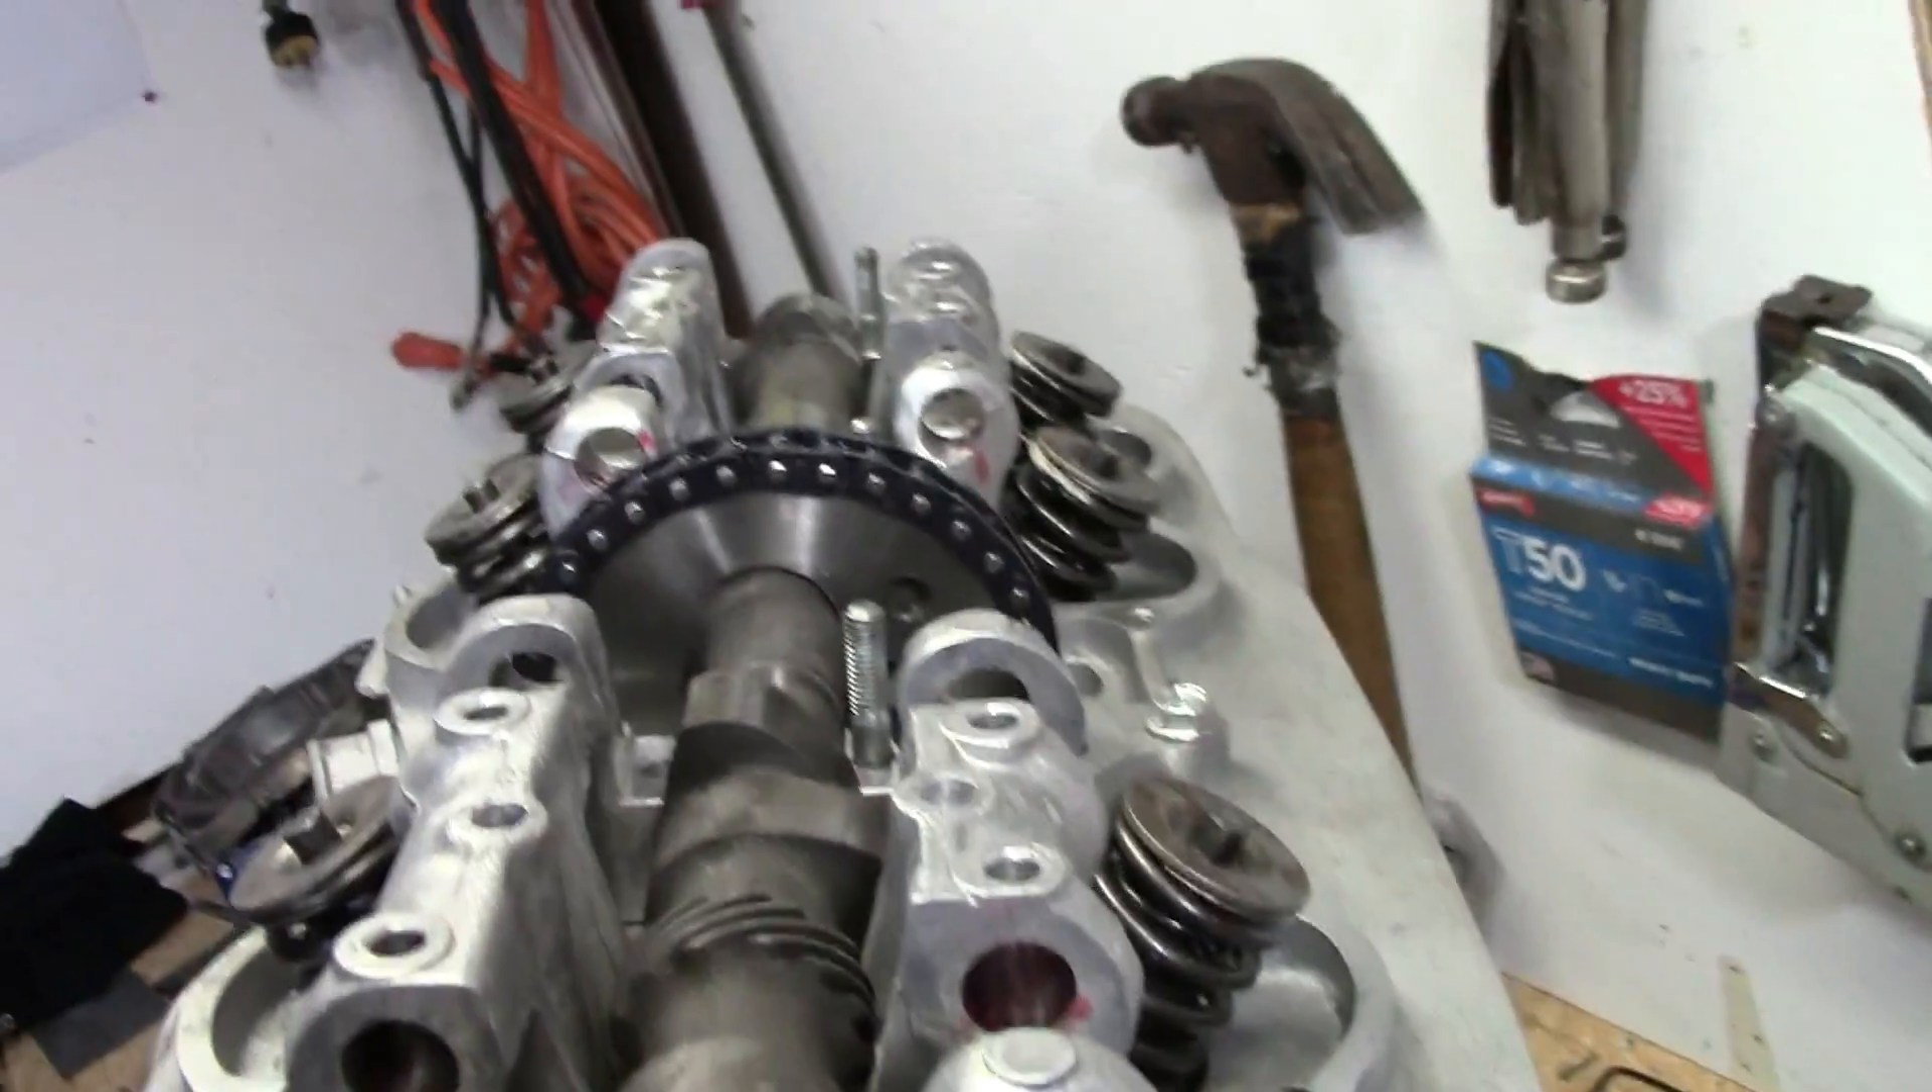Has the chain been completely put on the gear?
Yes.